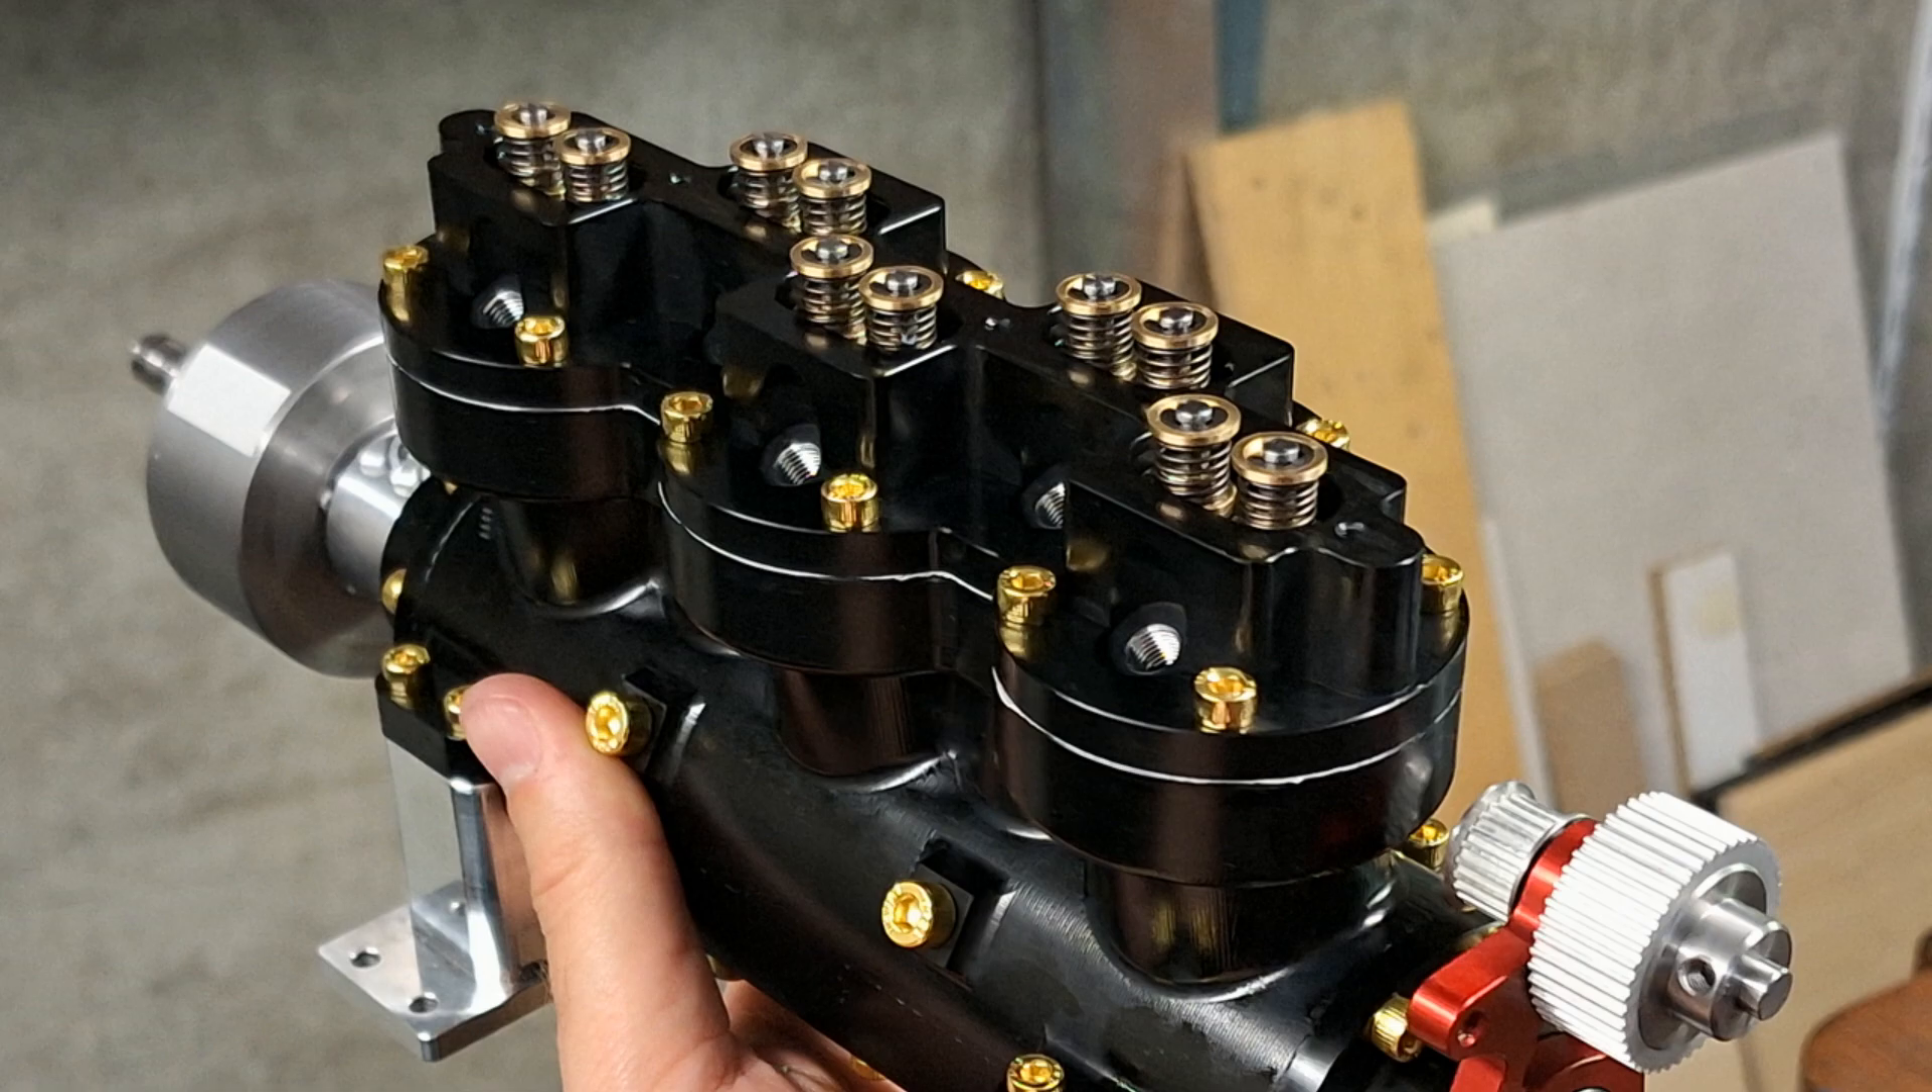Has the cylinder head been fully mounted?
Yes.